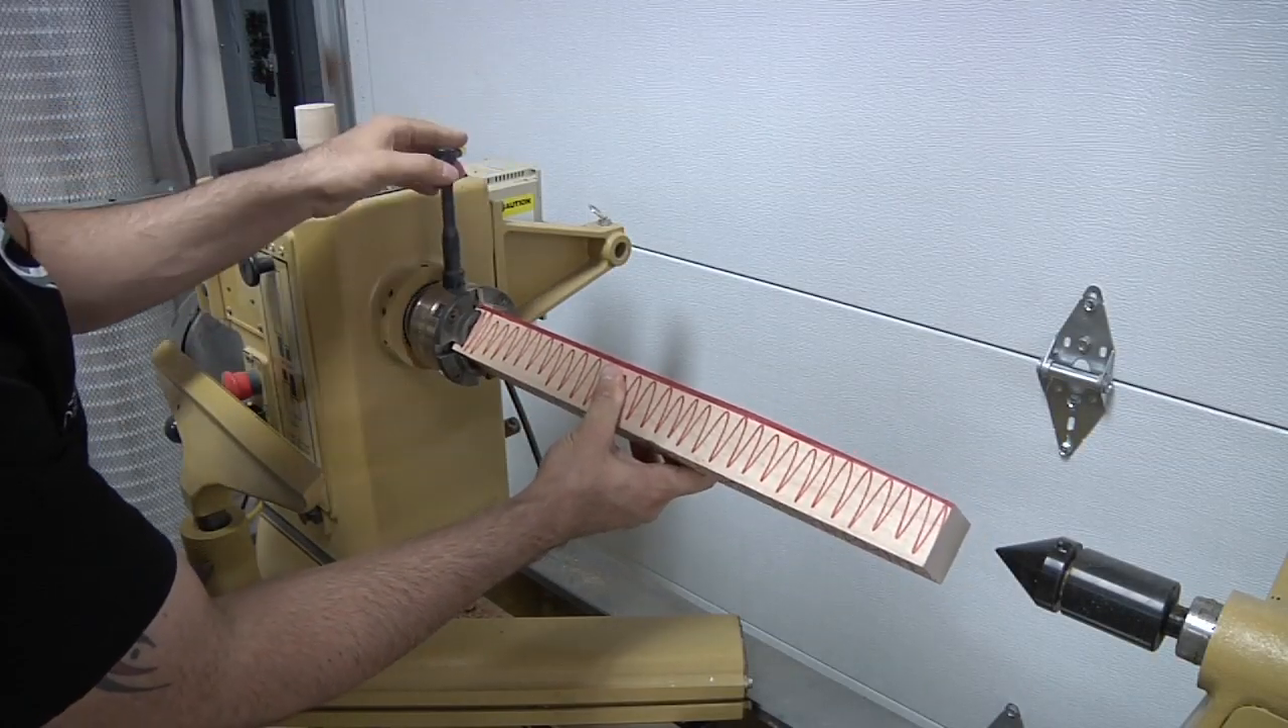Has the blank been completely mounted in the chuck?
No.